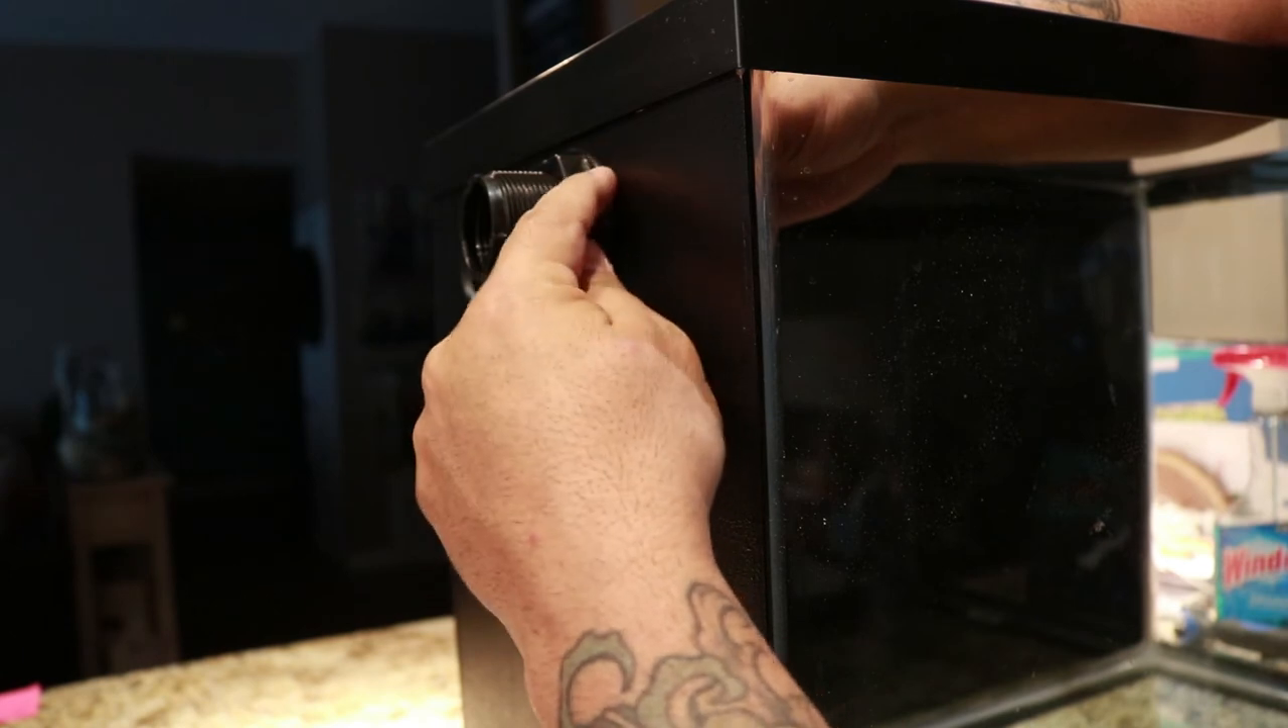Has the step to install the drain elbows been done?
No.